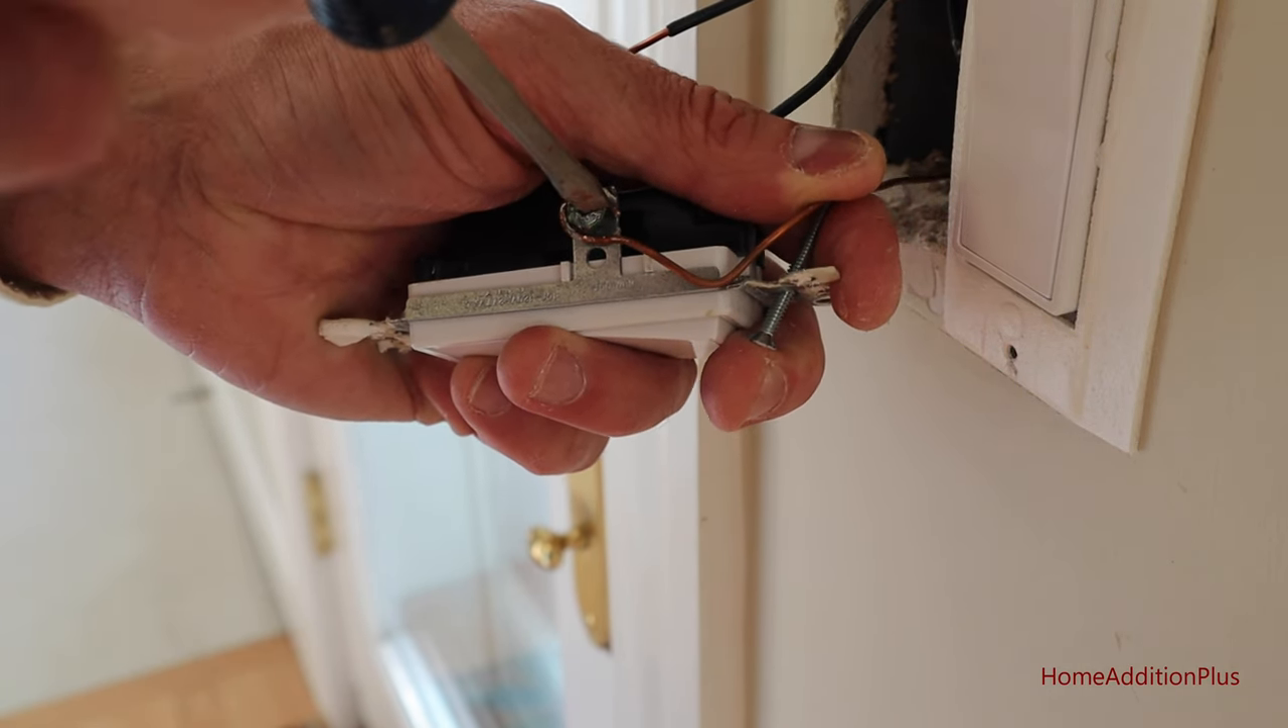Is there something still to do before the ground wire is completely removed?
Yes.